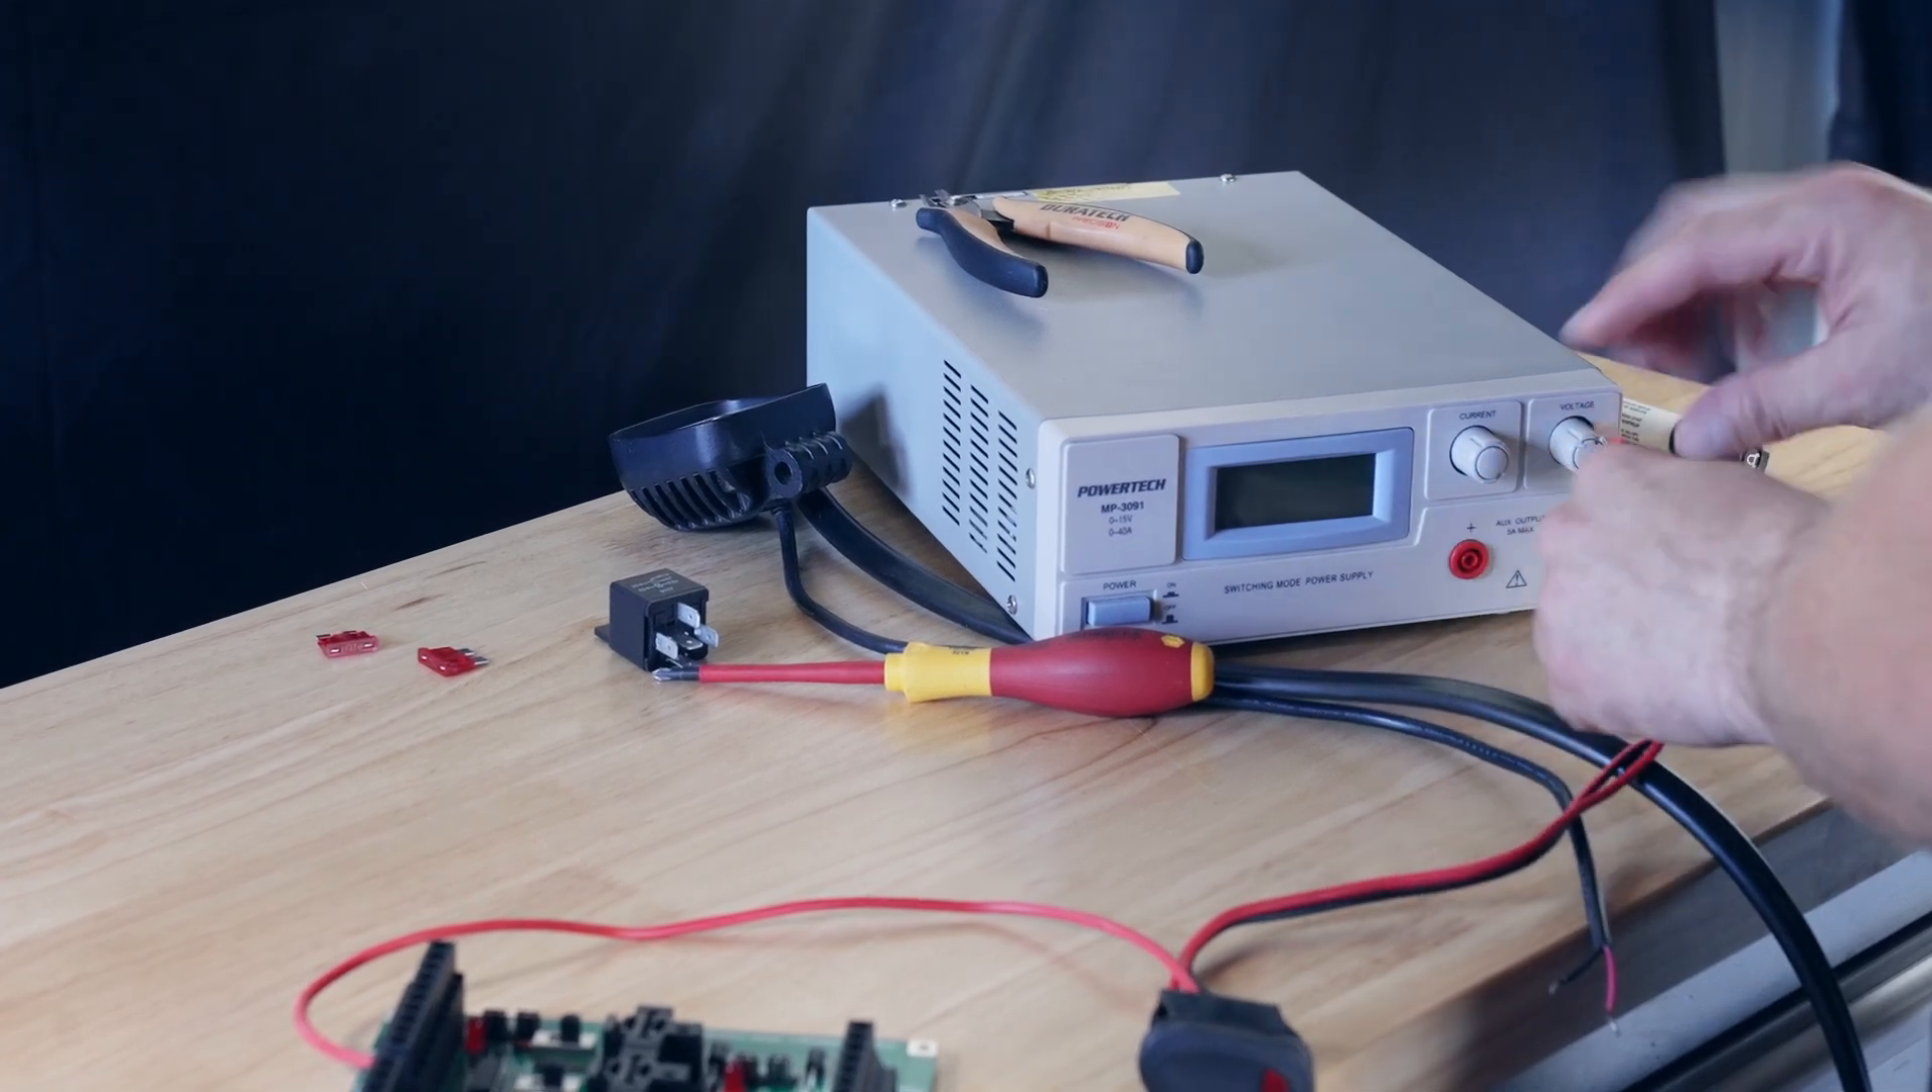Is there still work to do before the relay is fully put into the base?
Yes.